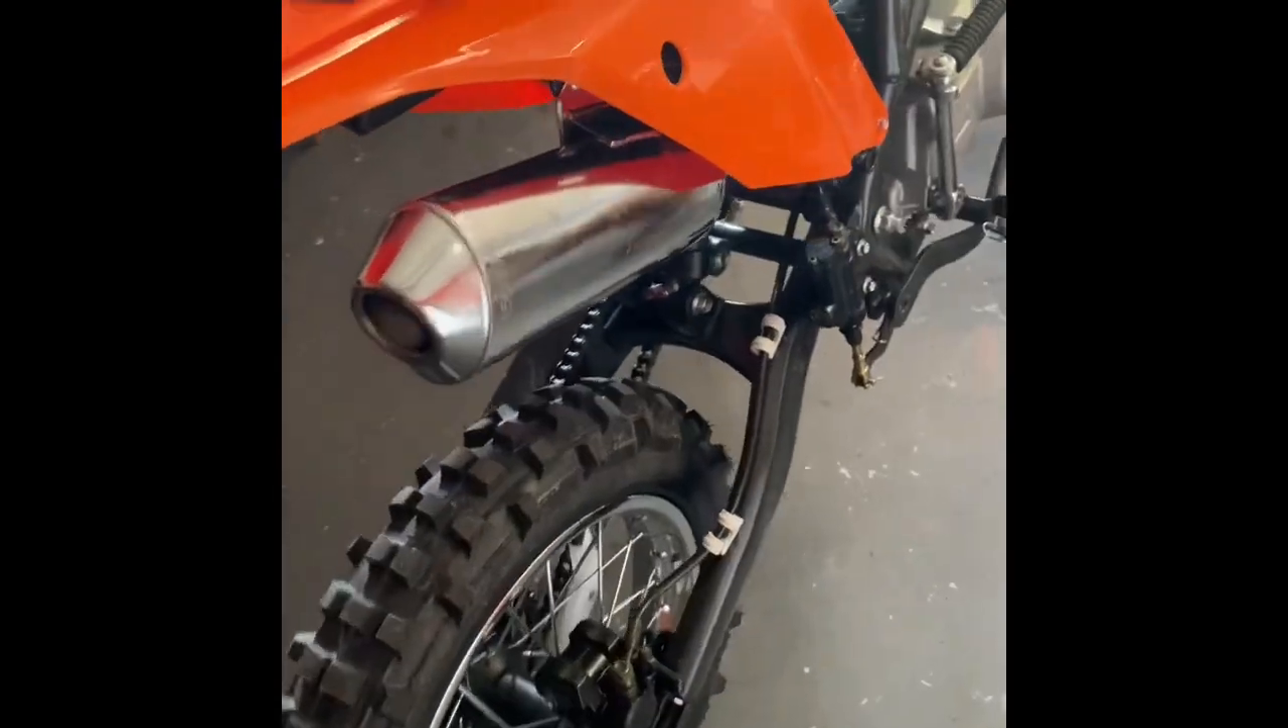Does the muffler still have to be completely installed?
No.